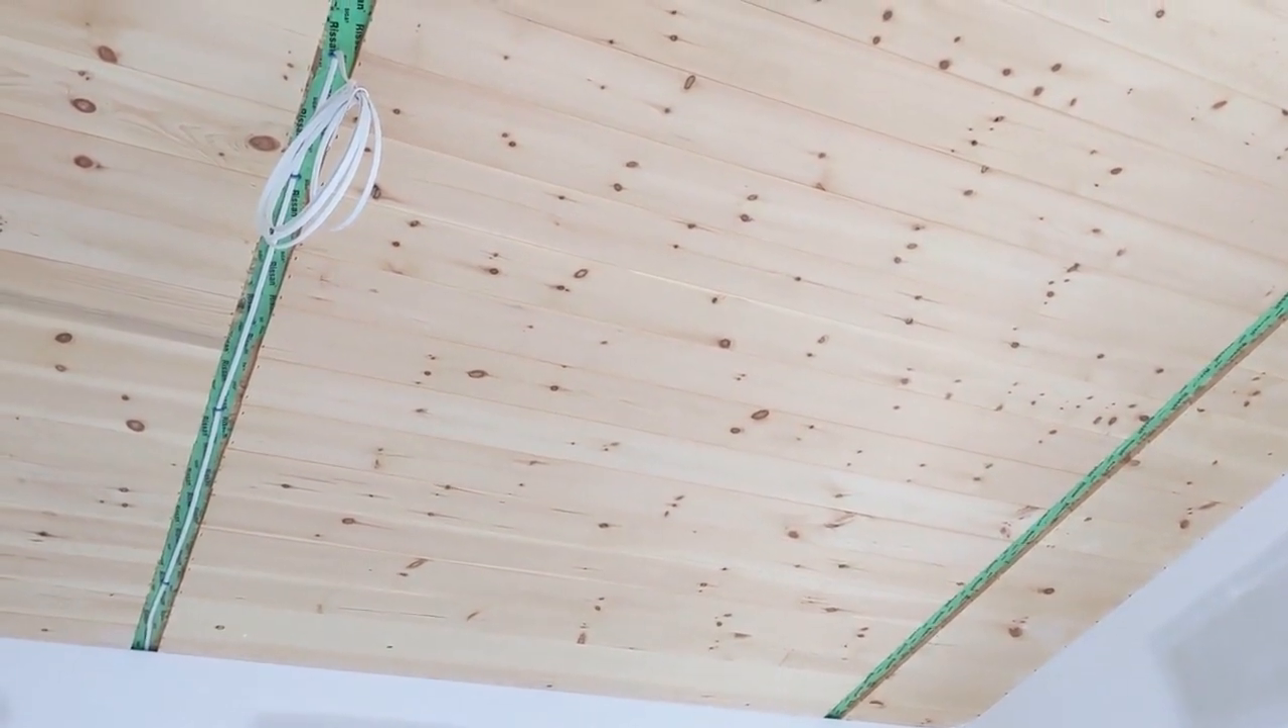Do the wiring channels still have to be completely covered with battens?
Yes.